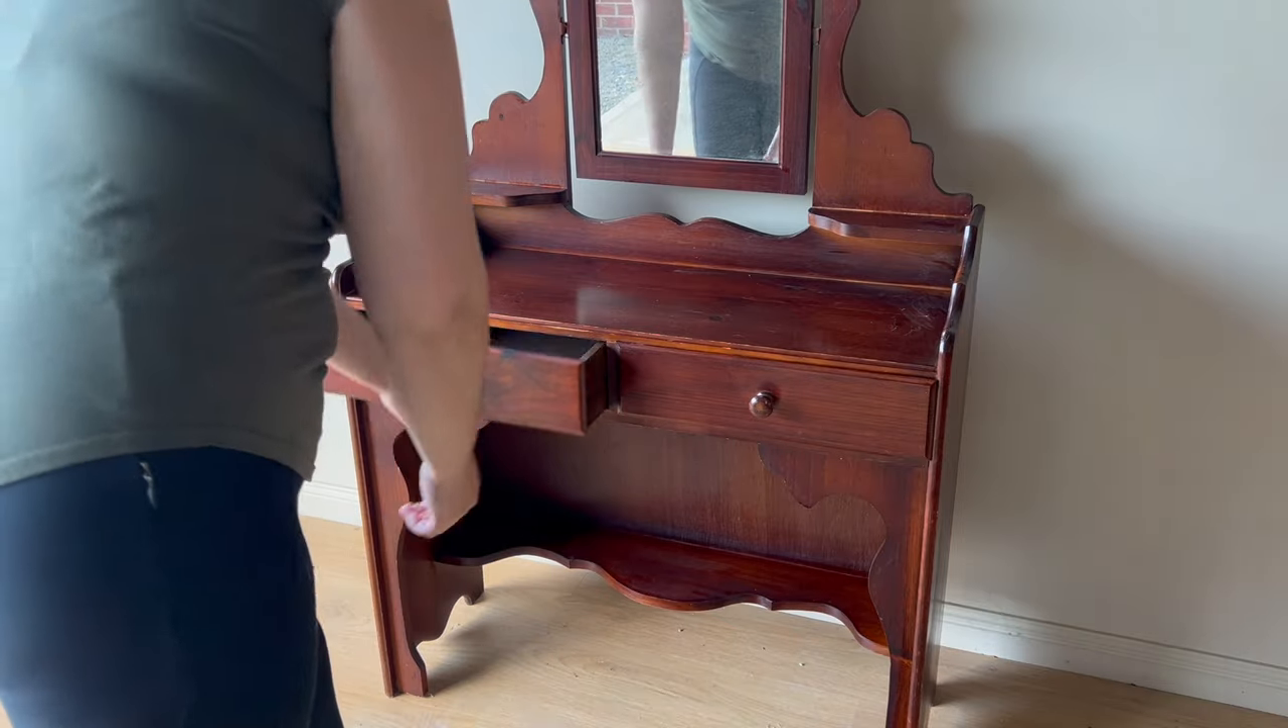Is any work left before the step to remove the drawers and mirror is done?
Yes.